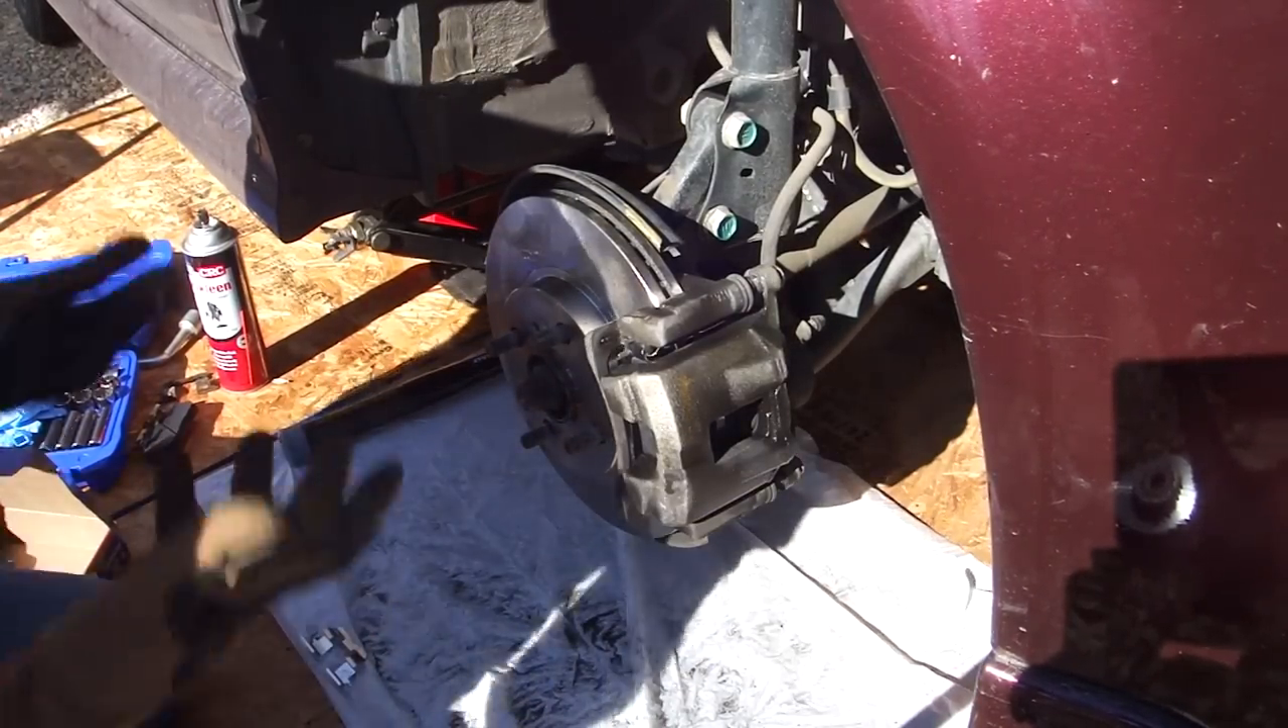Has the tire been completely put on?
No.